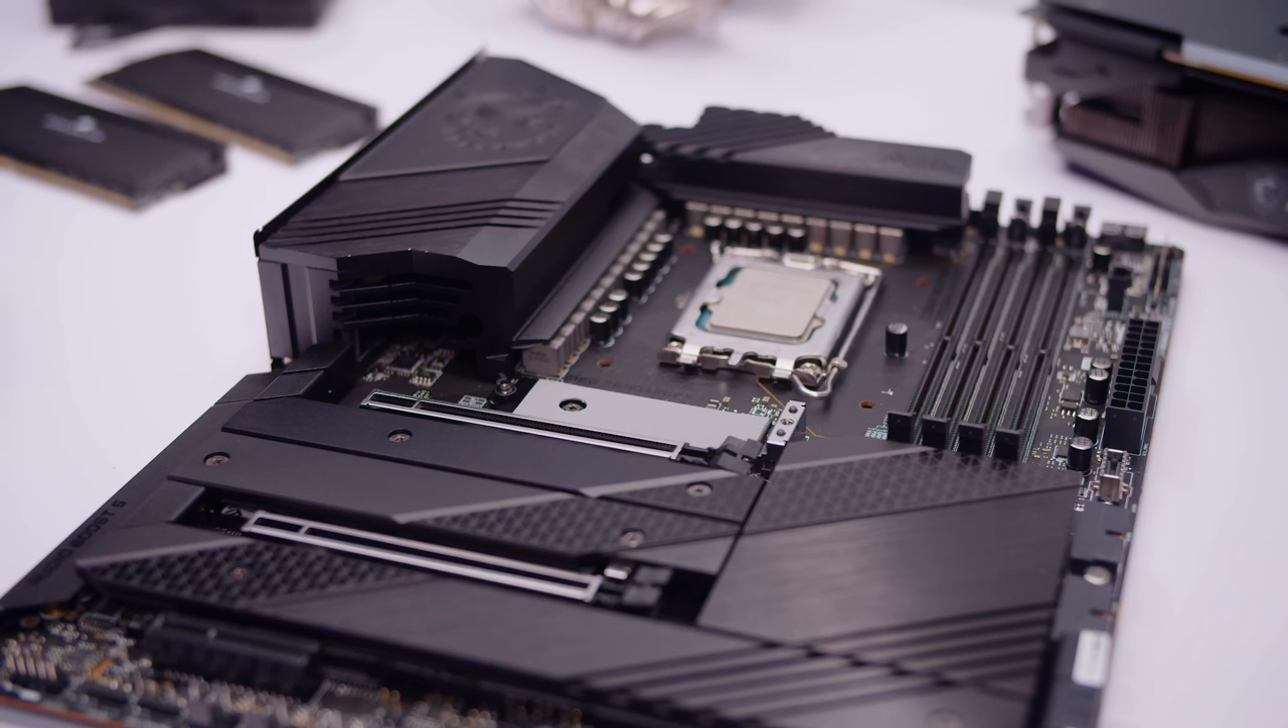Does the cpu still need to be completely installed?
No.